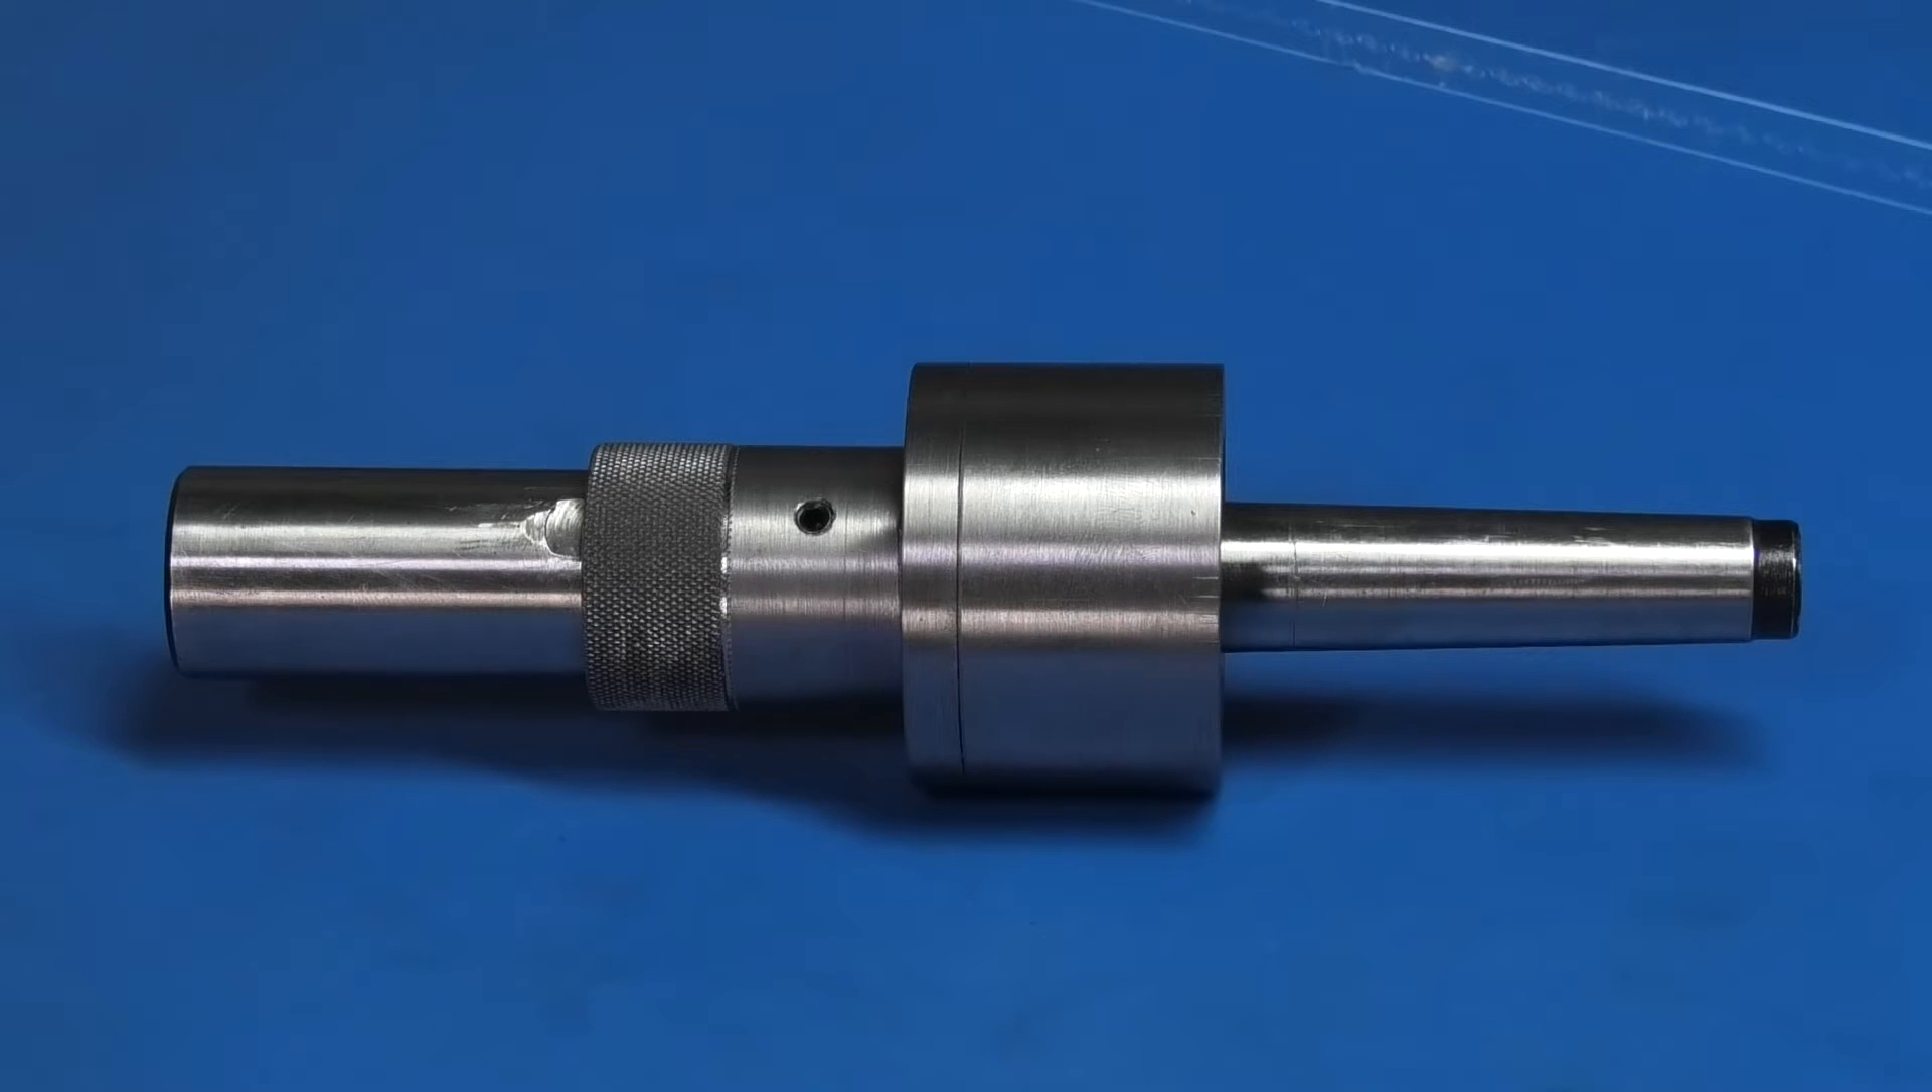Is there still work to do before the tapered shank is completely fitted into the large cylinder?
No.